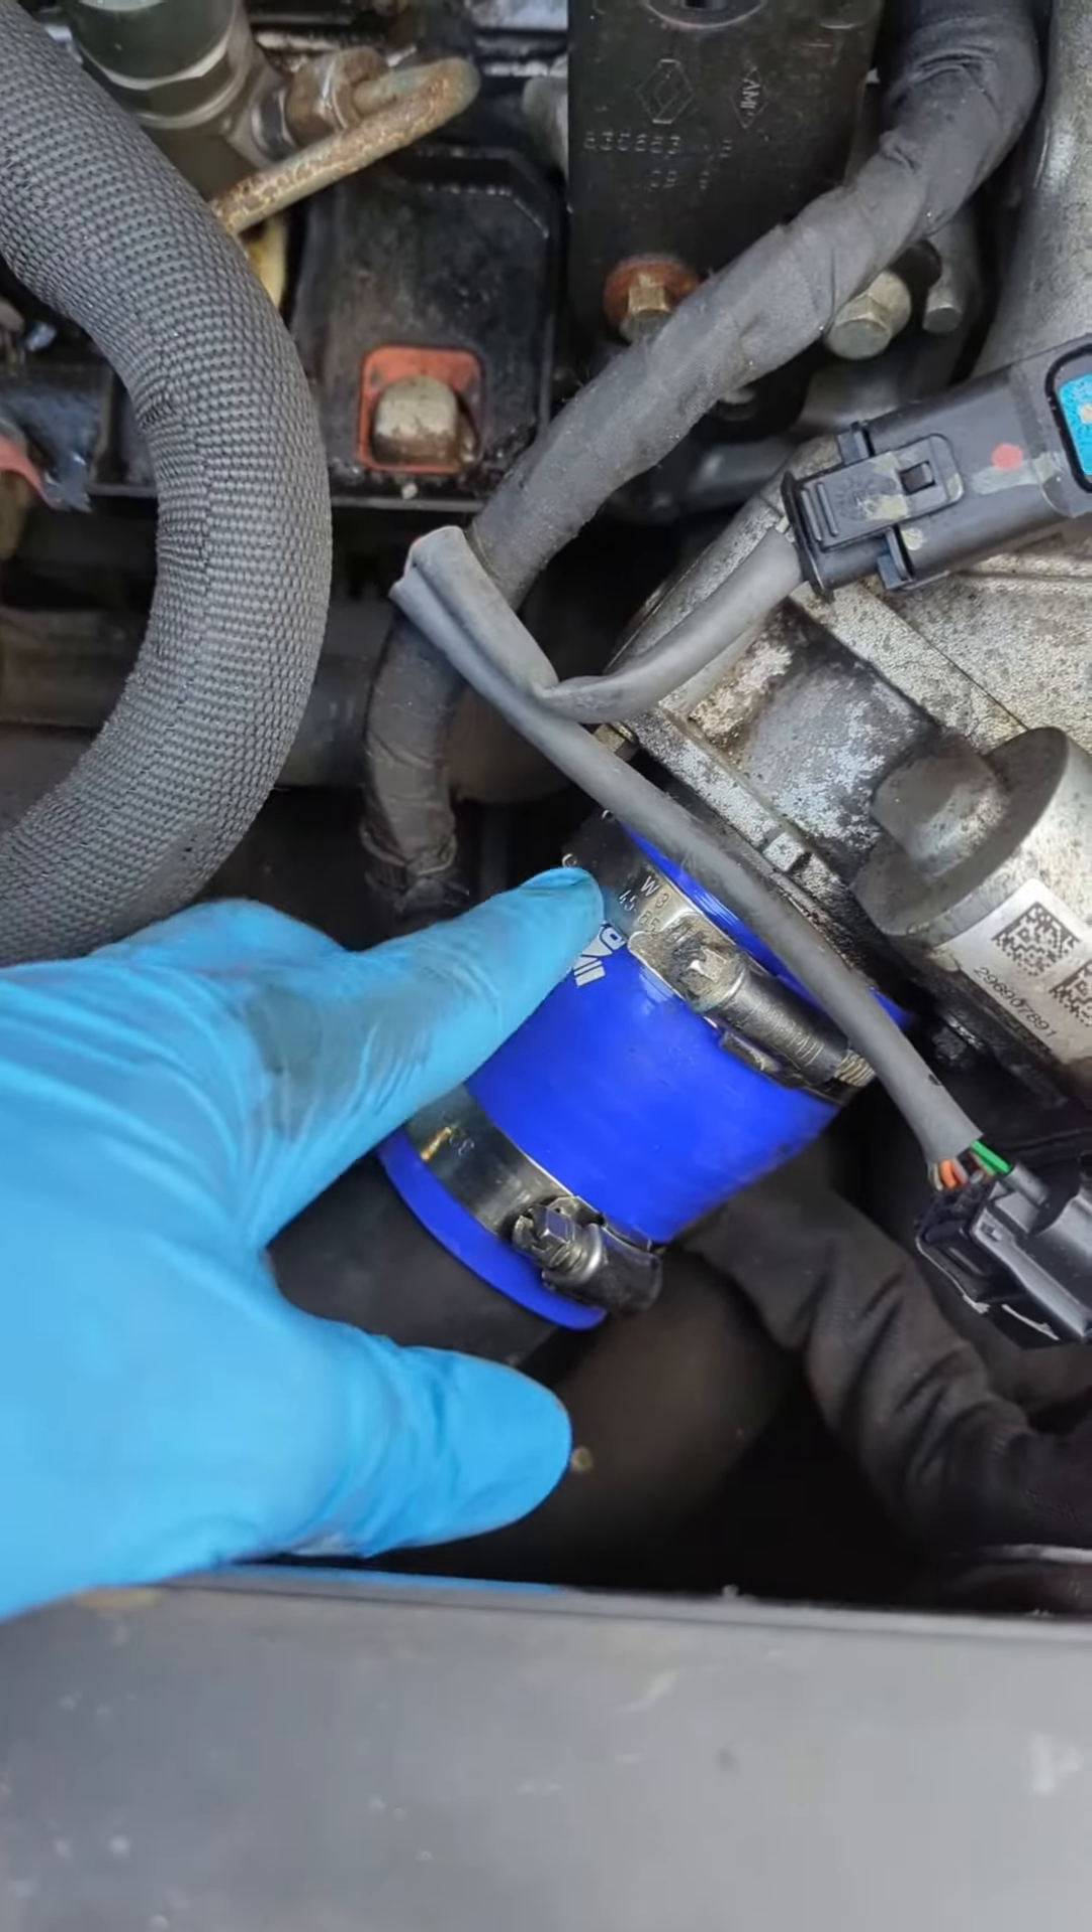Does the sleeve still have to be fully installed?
No.